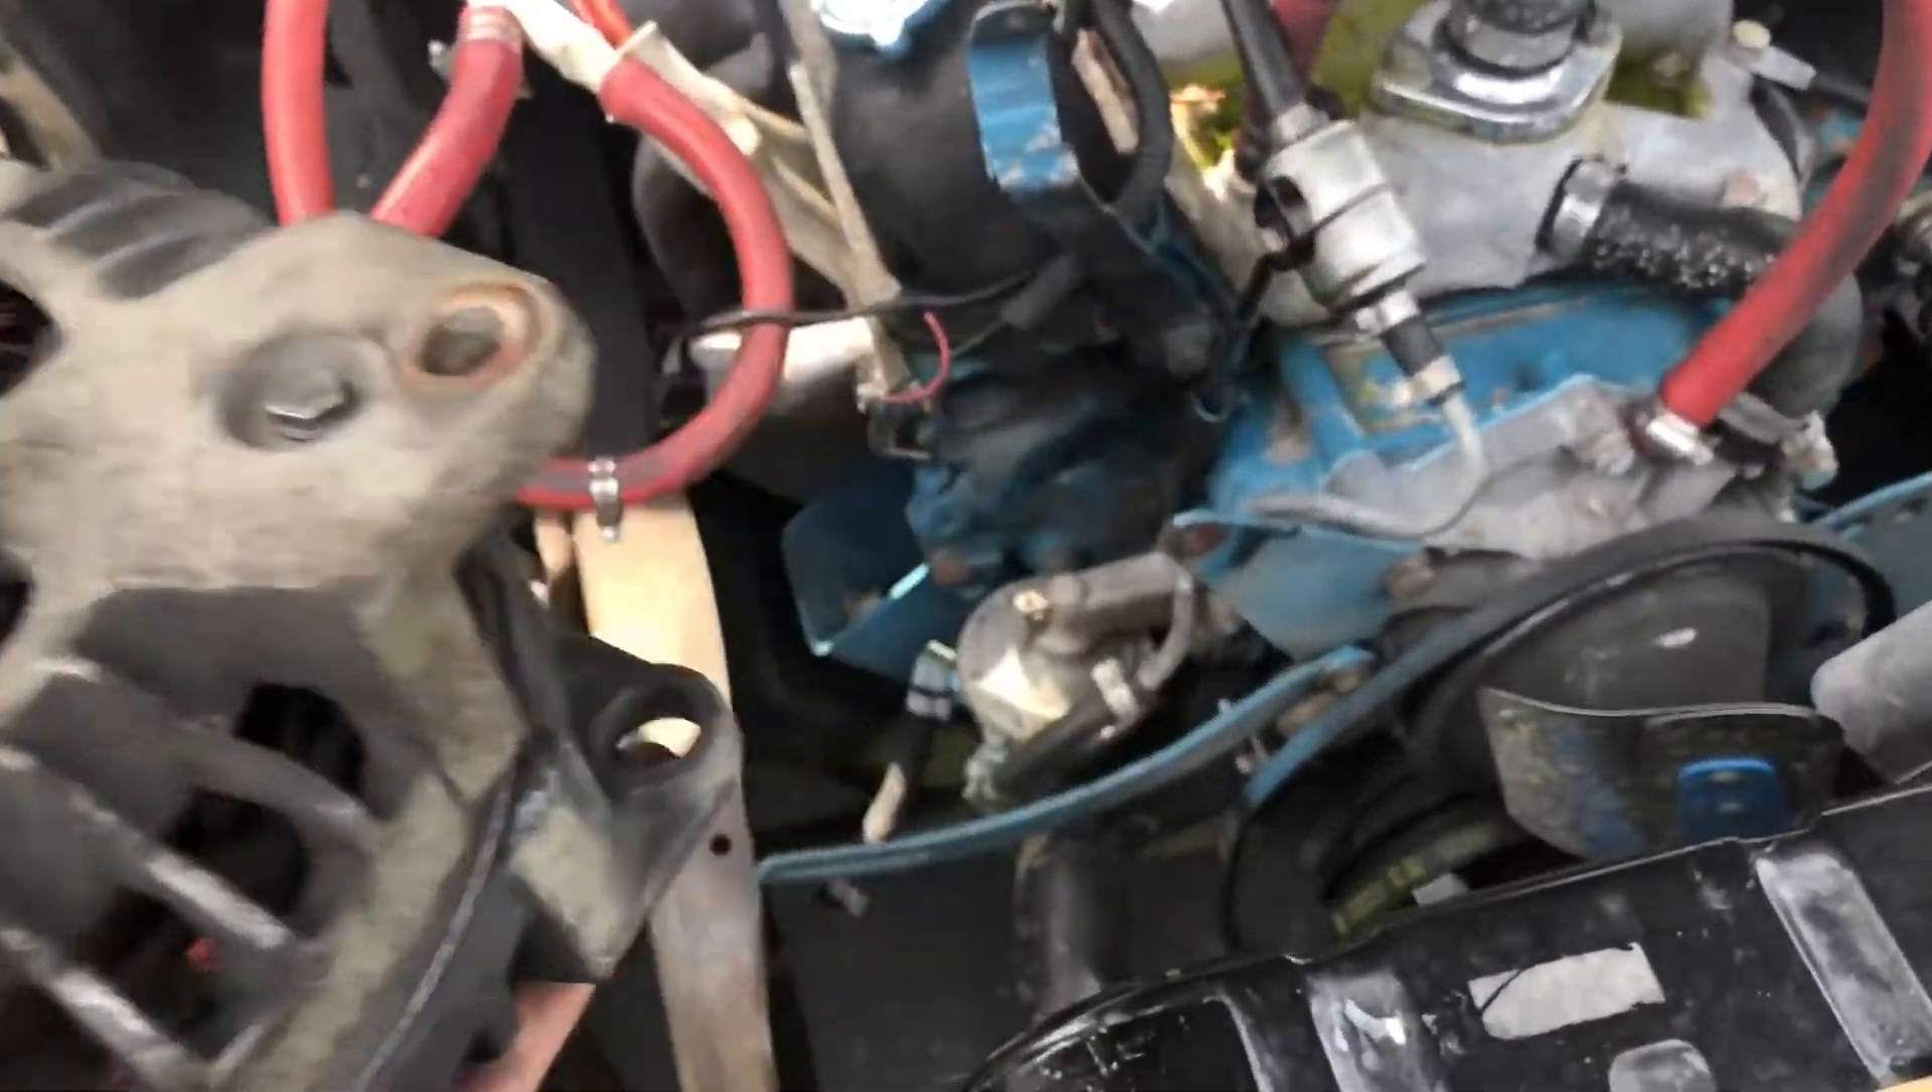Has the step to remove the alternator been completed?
Yes.